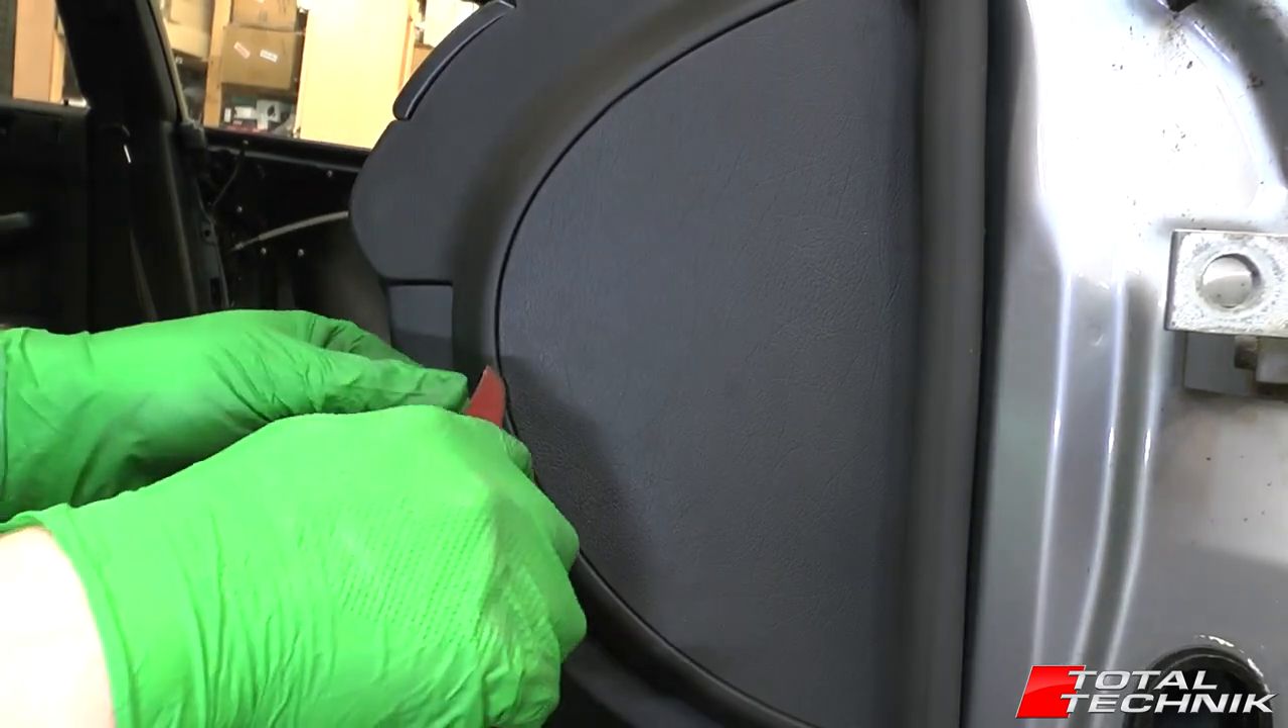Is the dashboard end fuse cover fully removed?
No.